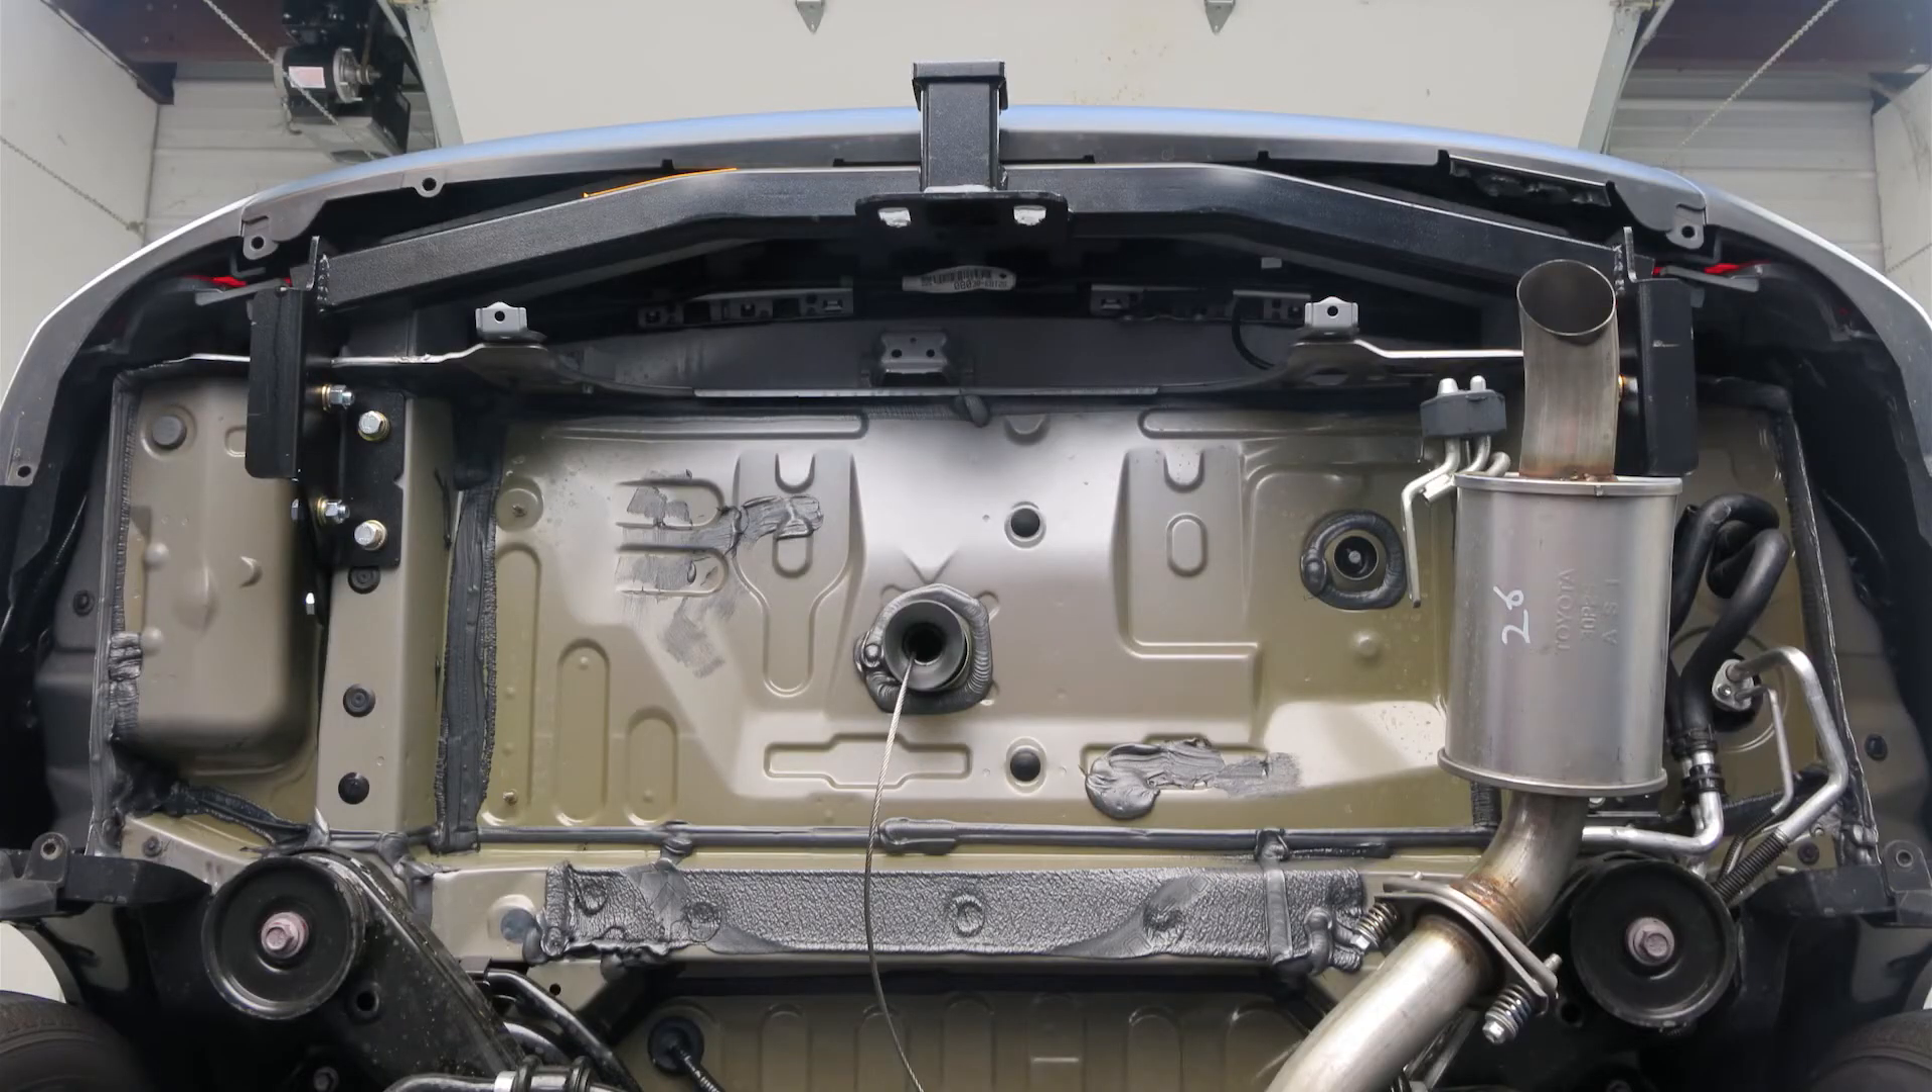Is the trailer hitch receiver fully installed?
Yes.